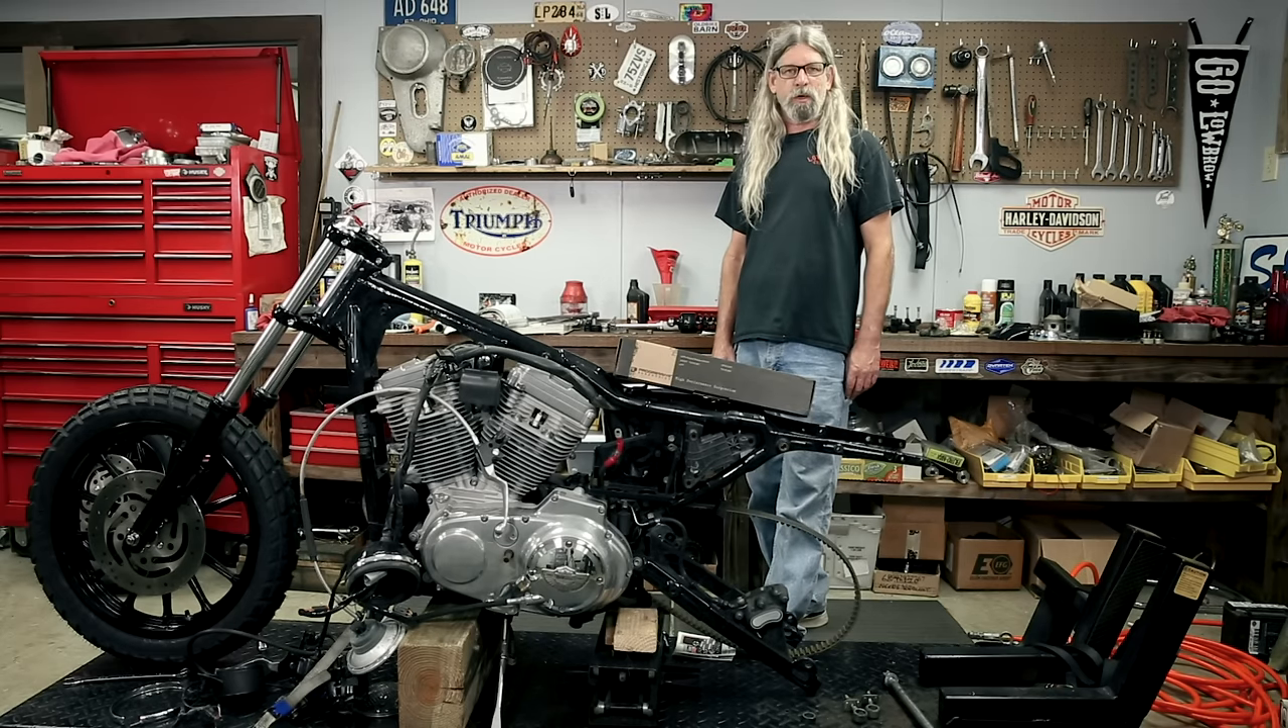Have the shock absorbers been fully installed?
No.